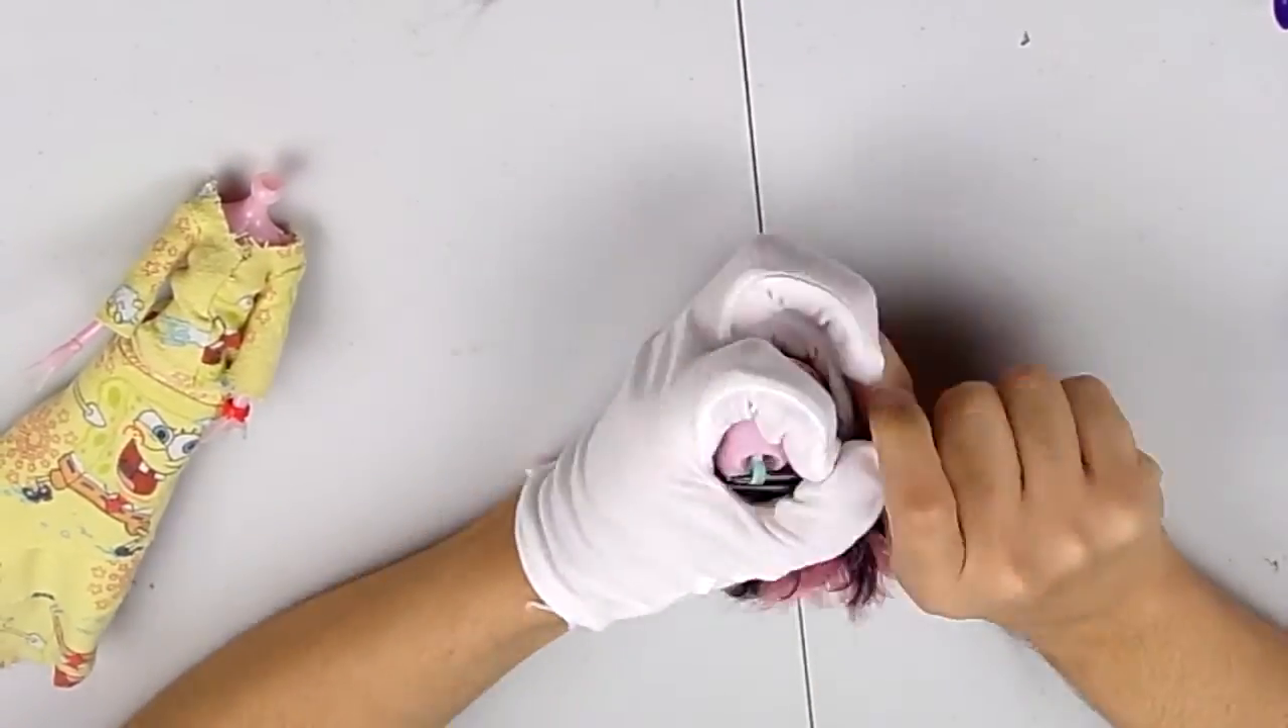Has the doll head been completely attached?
No.